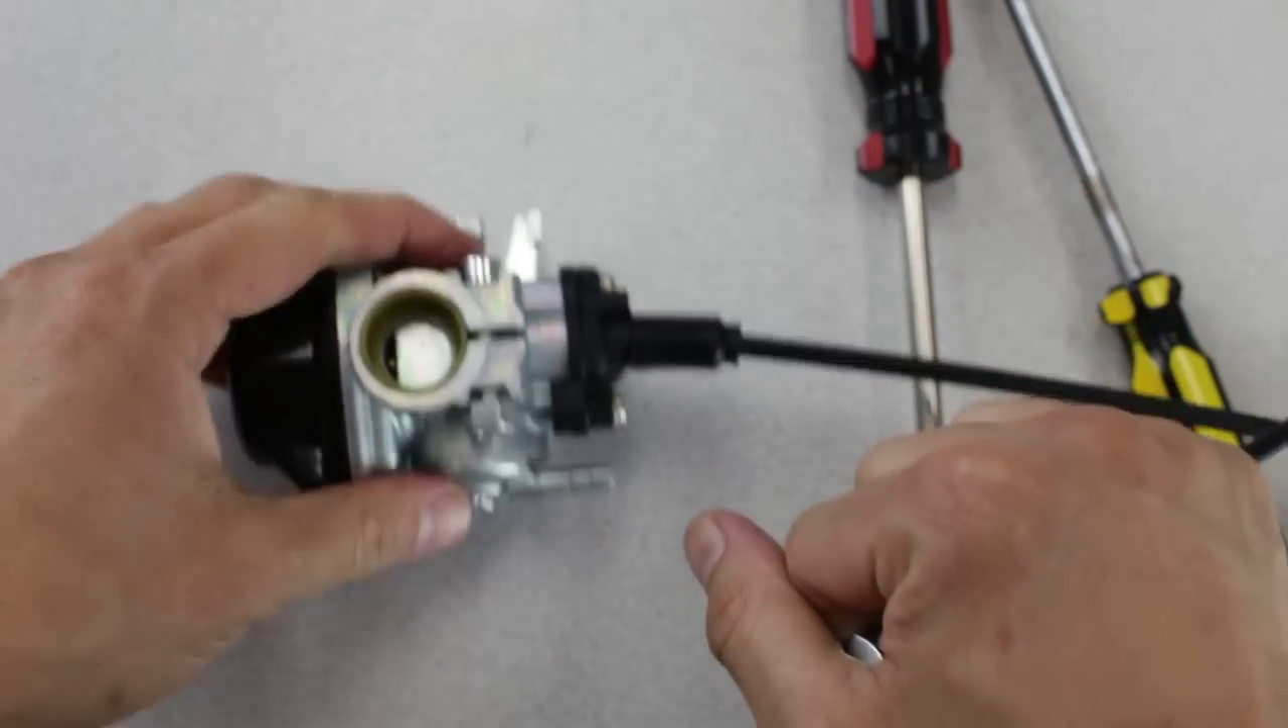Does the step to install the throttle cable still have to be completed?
No.